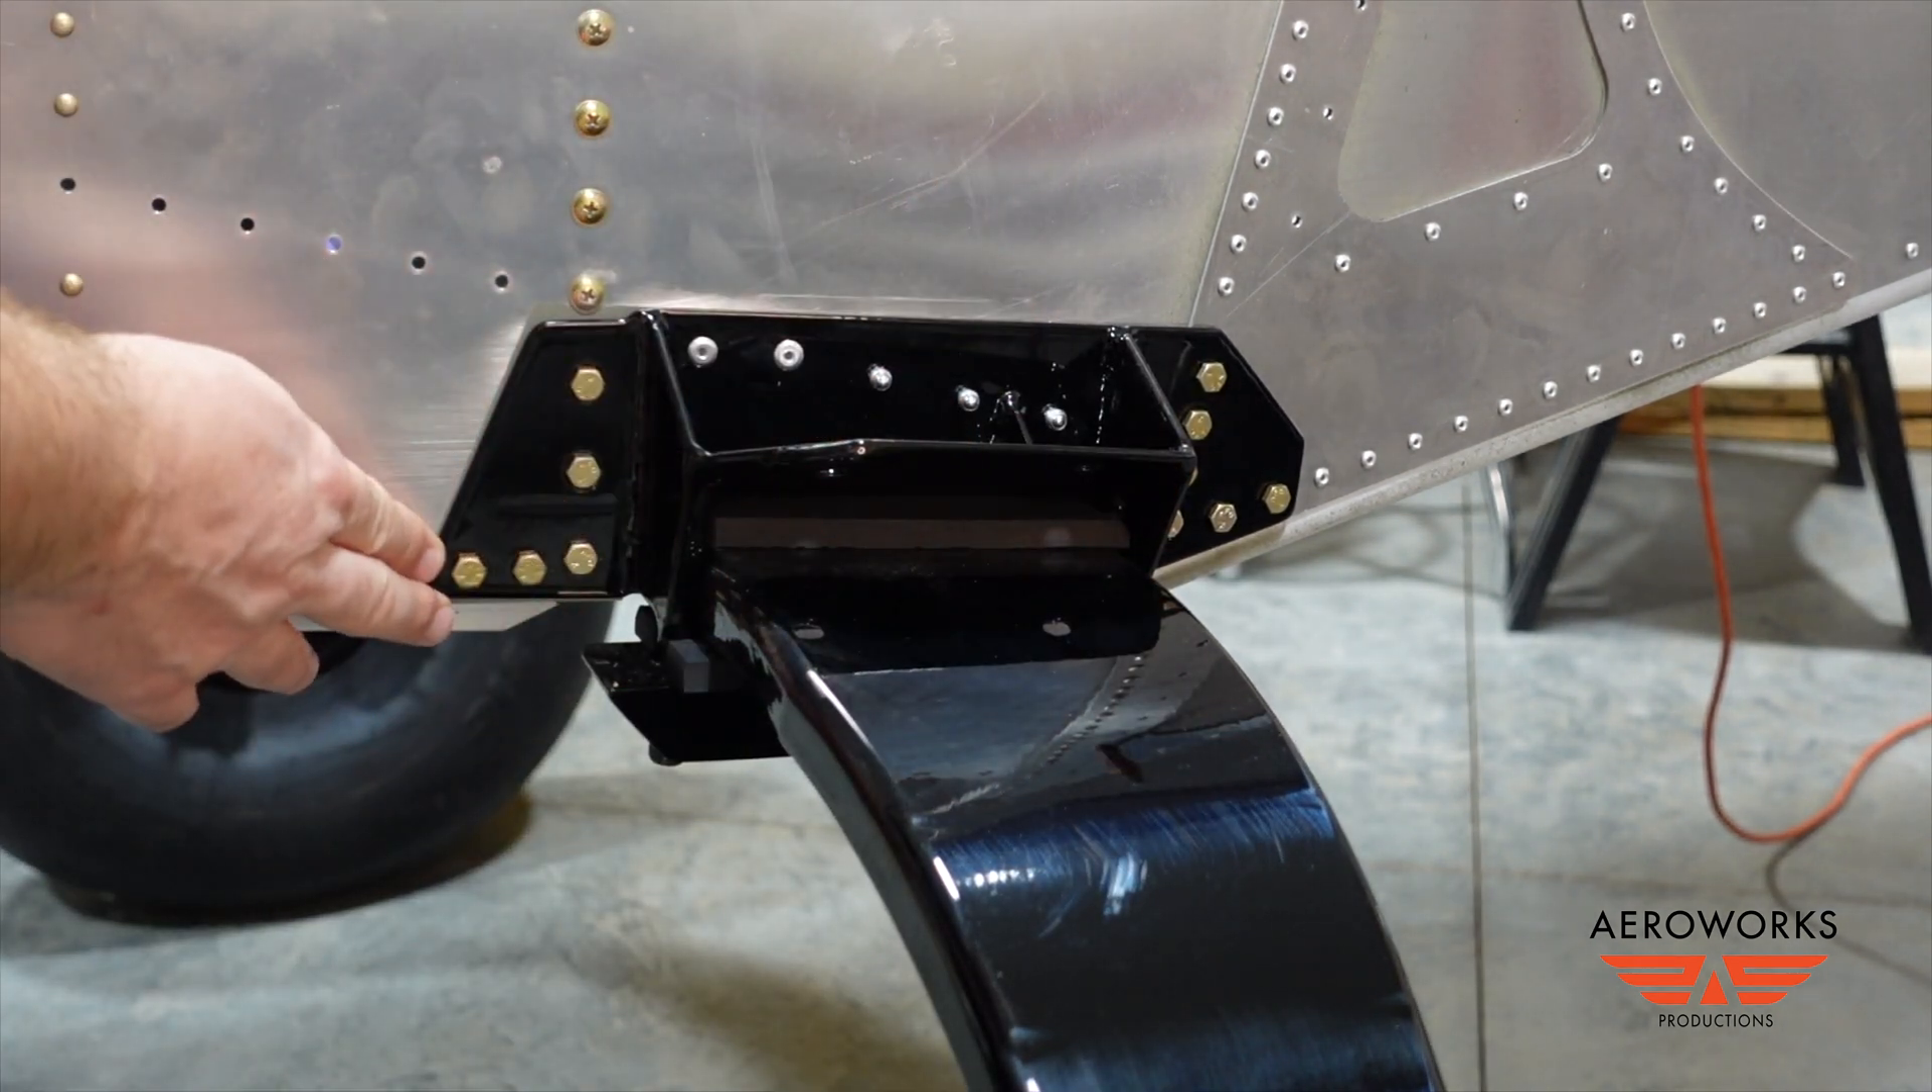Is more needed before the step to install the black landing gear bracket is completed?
No.